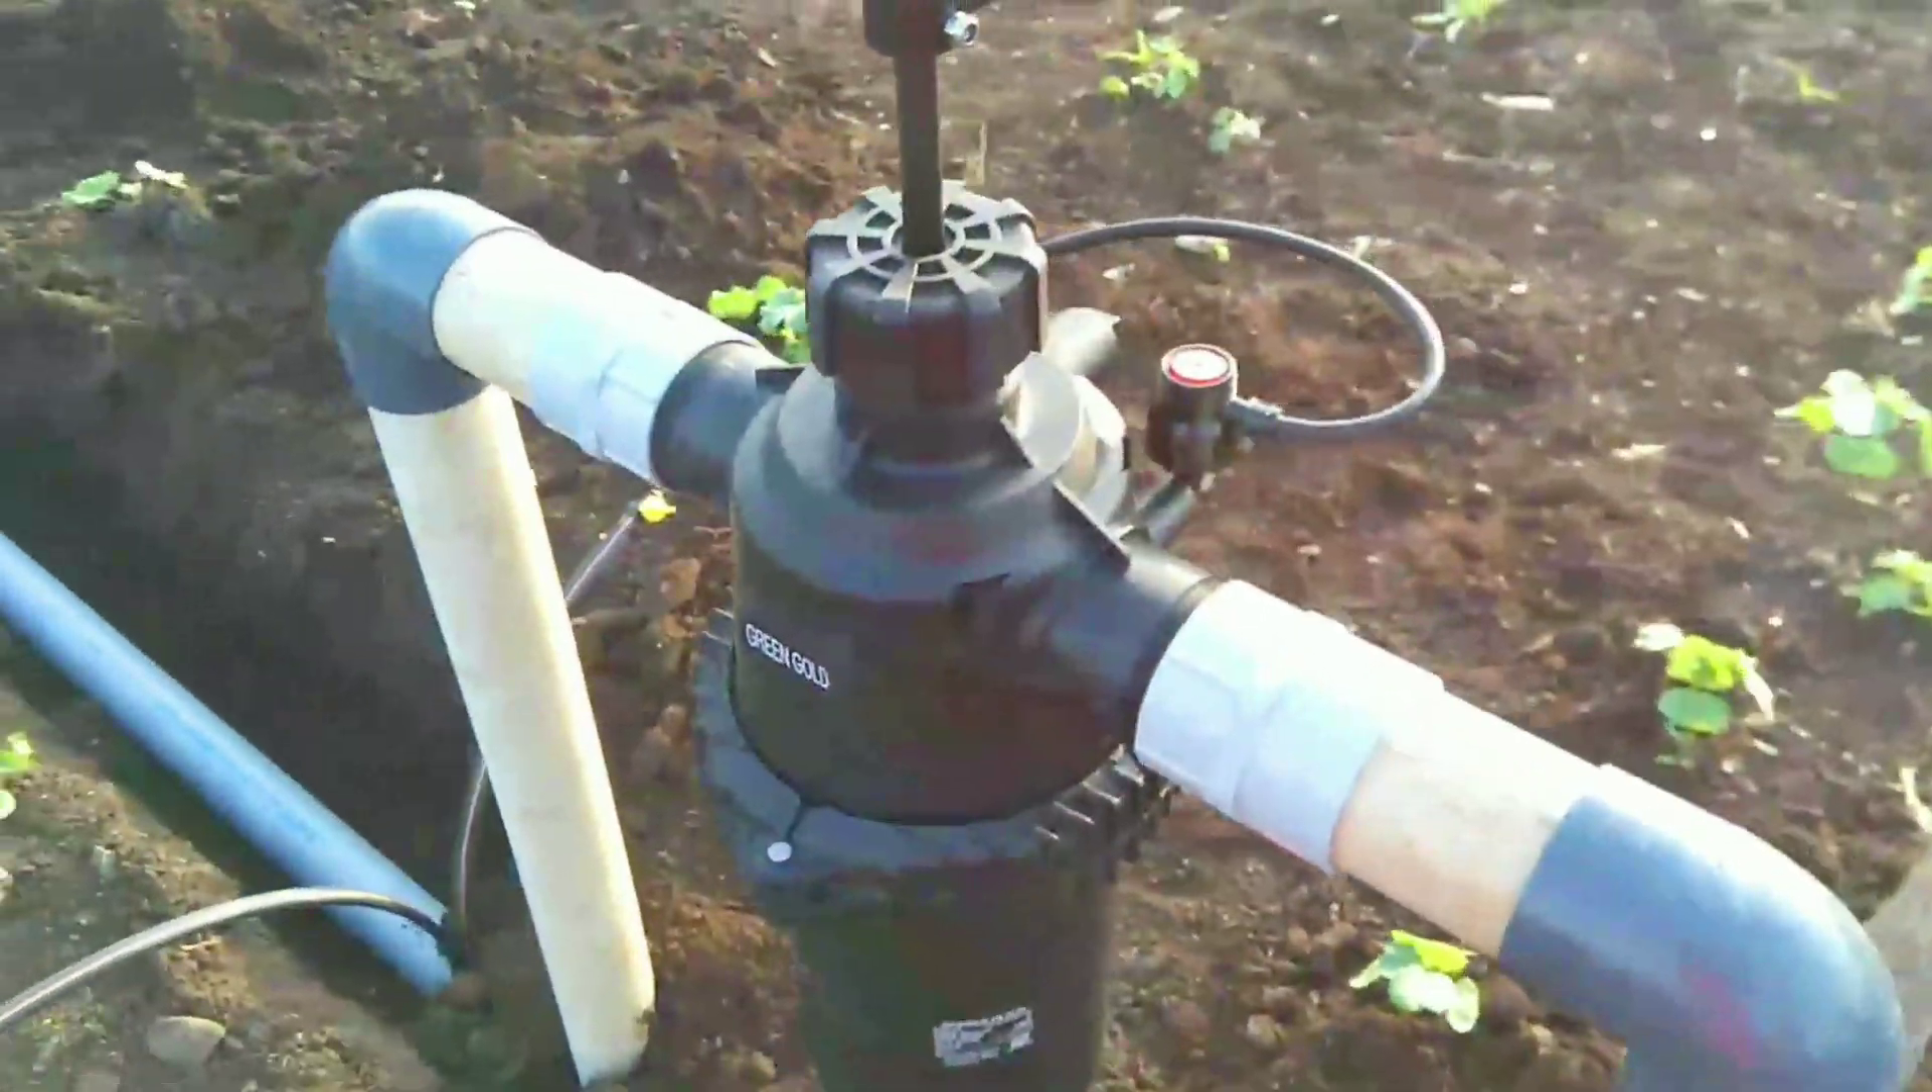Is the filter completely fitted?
Yes.